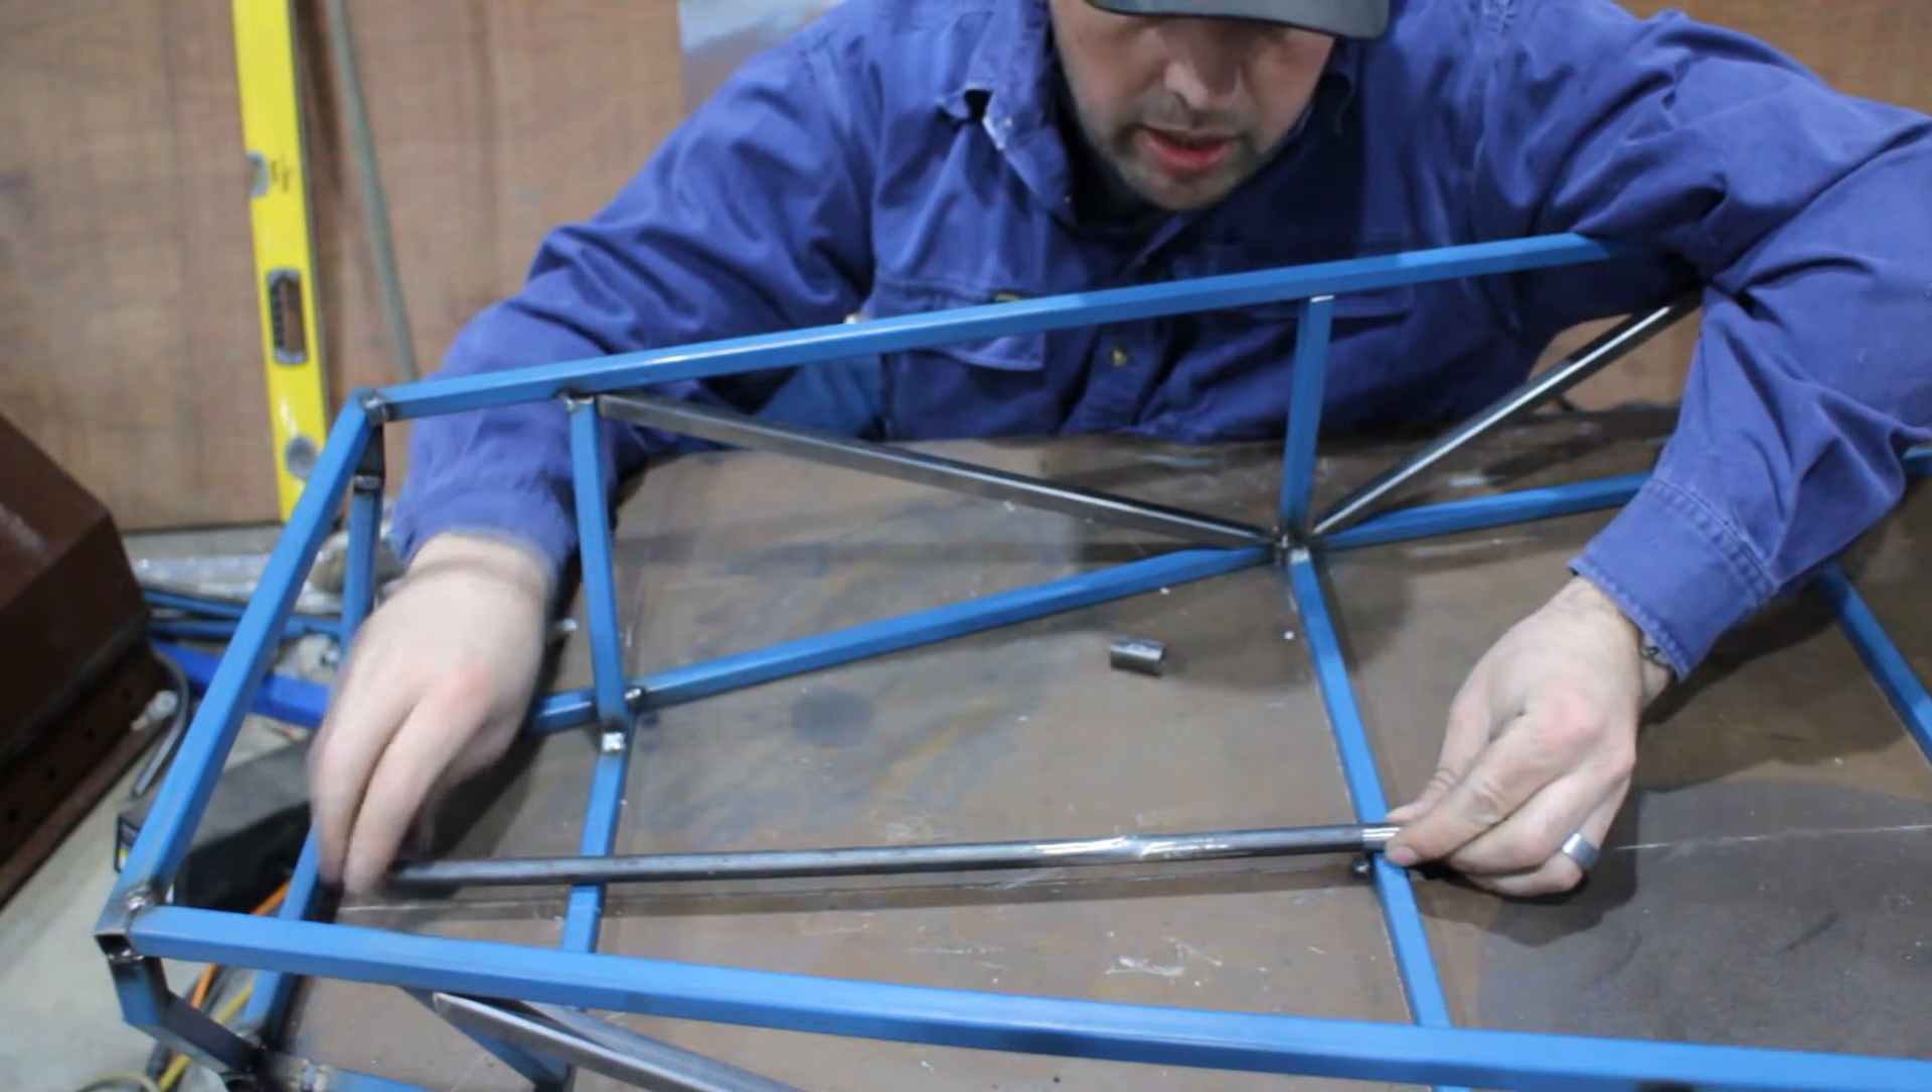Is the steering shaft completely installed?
No.